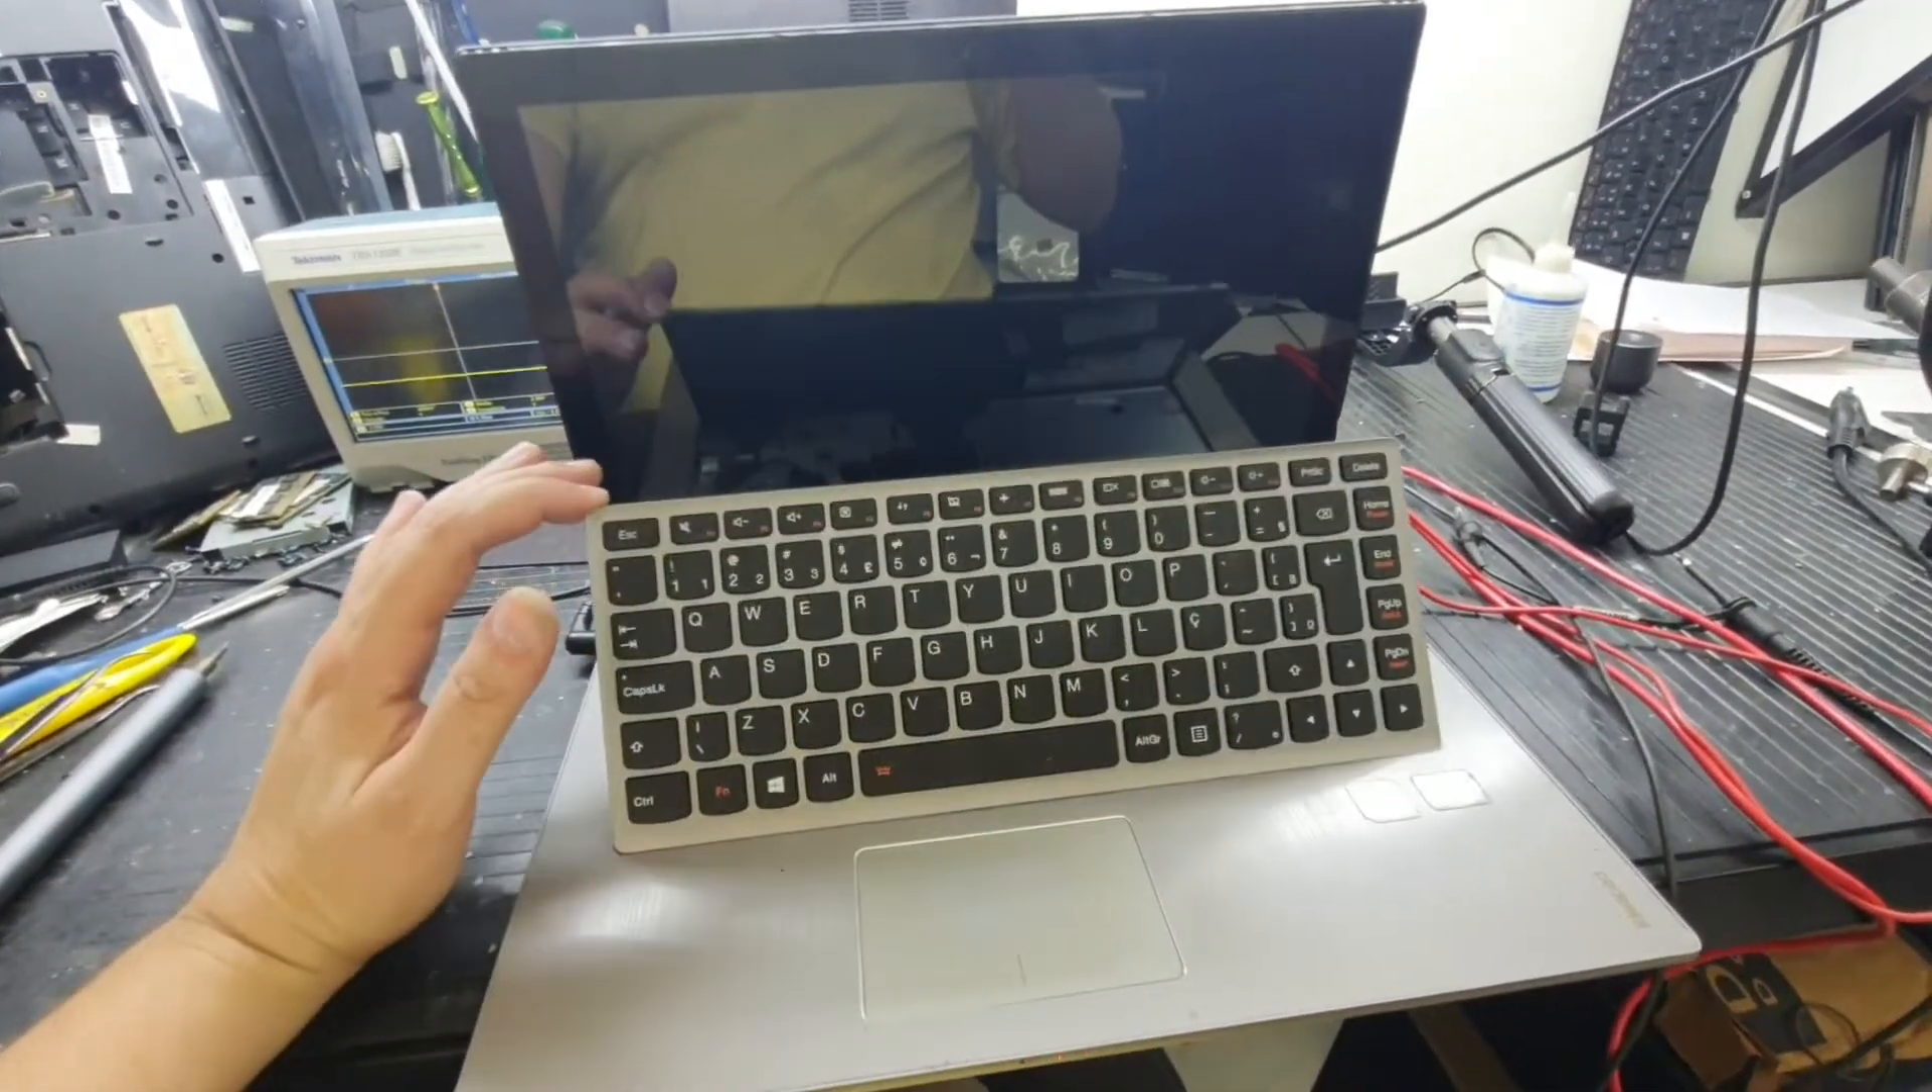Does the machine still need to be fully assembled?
Yes.